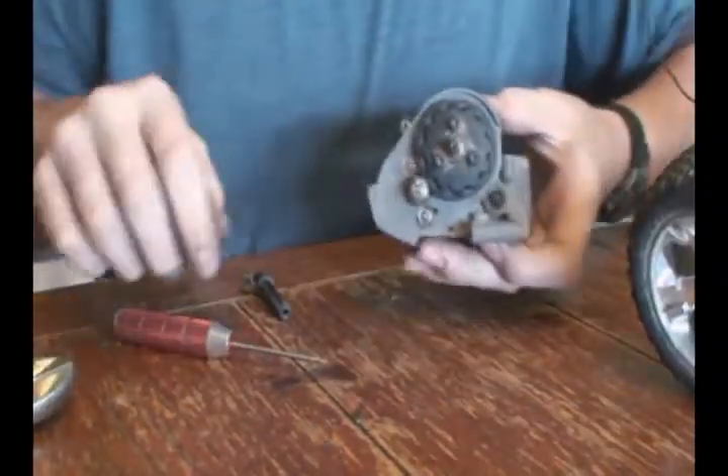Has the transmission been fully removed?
Yes.